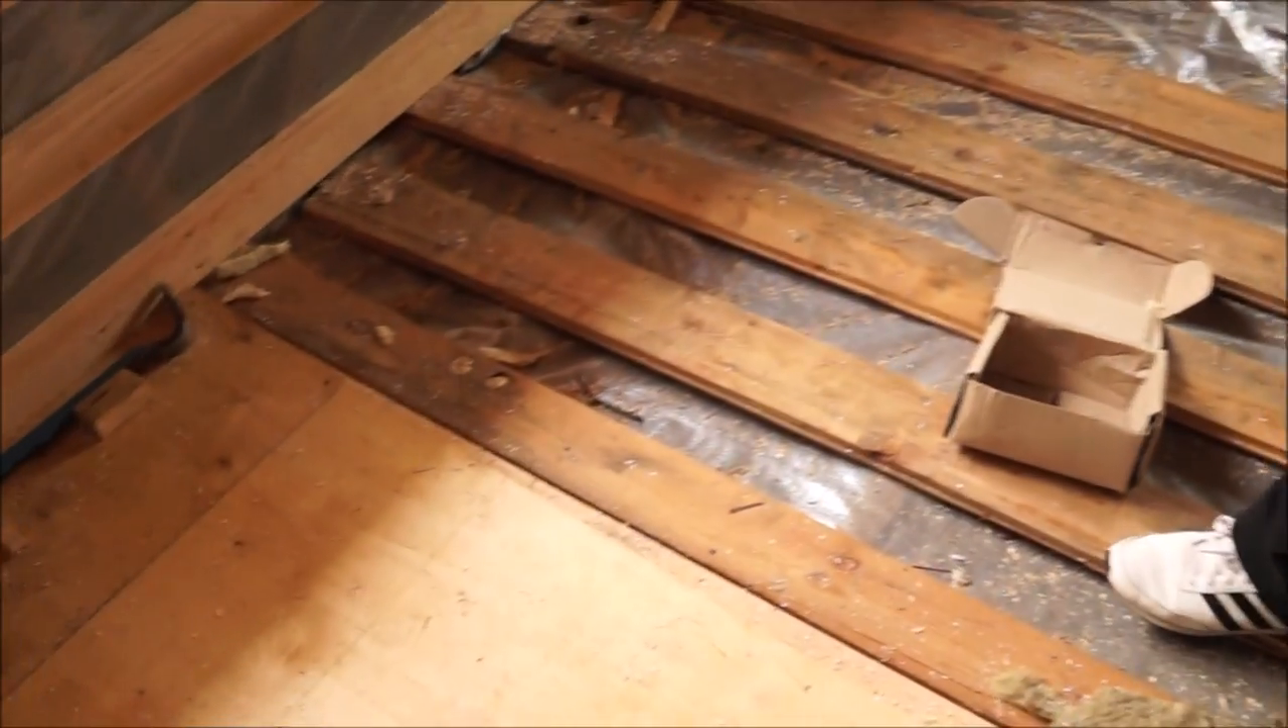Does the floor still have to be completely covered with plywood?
Yes.